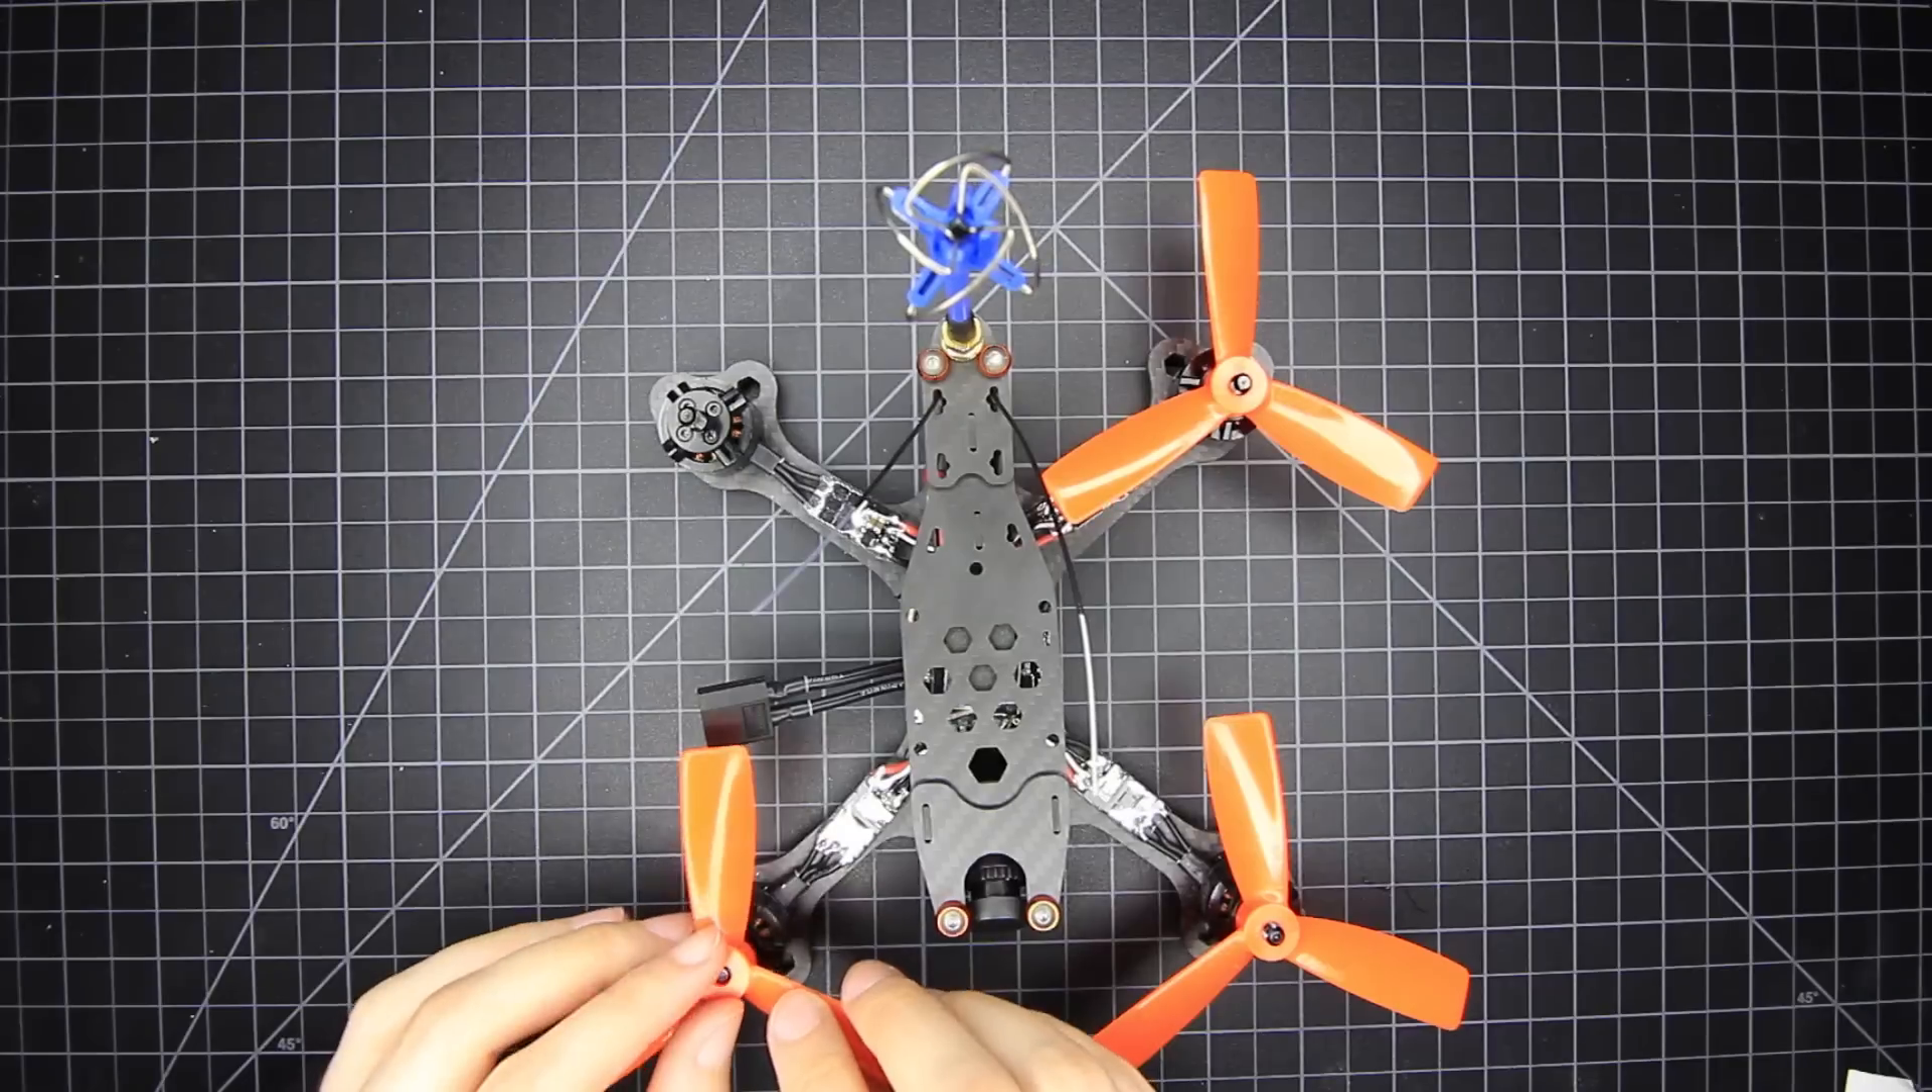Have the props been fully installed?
No.